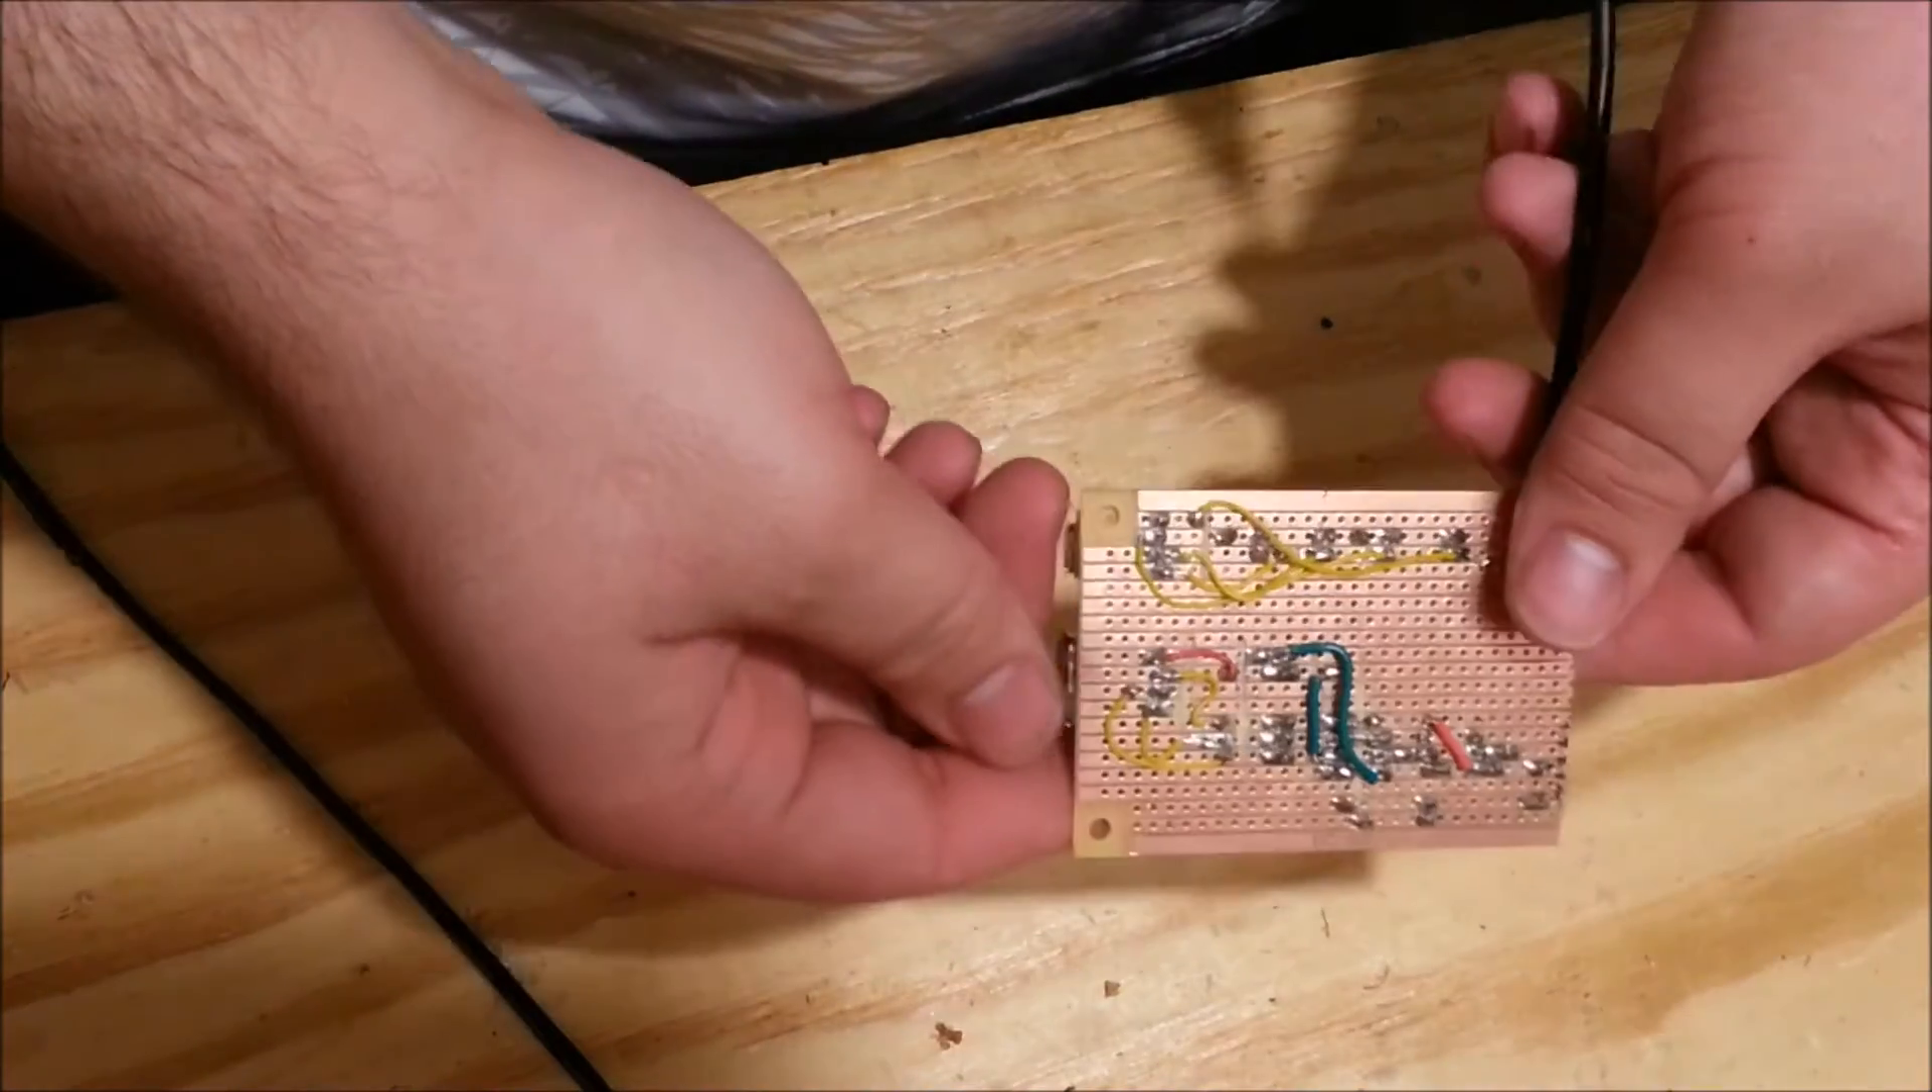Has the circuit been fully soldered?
Yes.